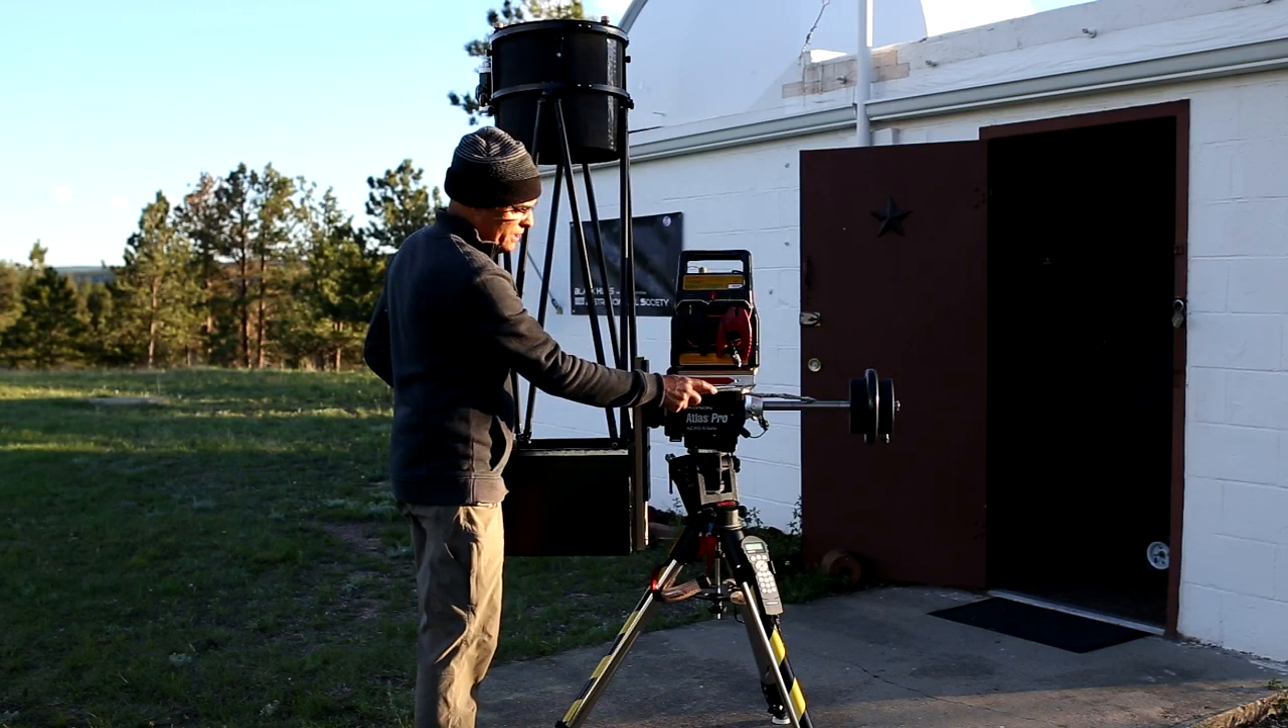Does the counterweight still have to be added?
No.